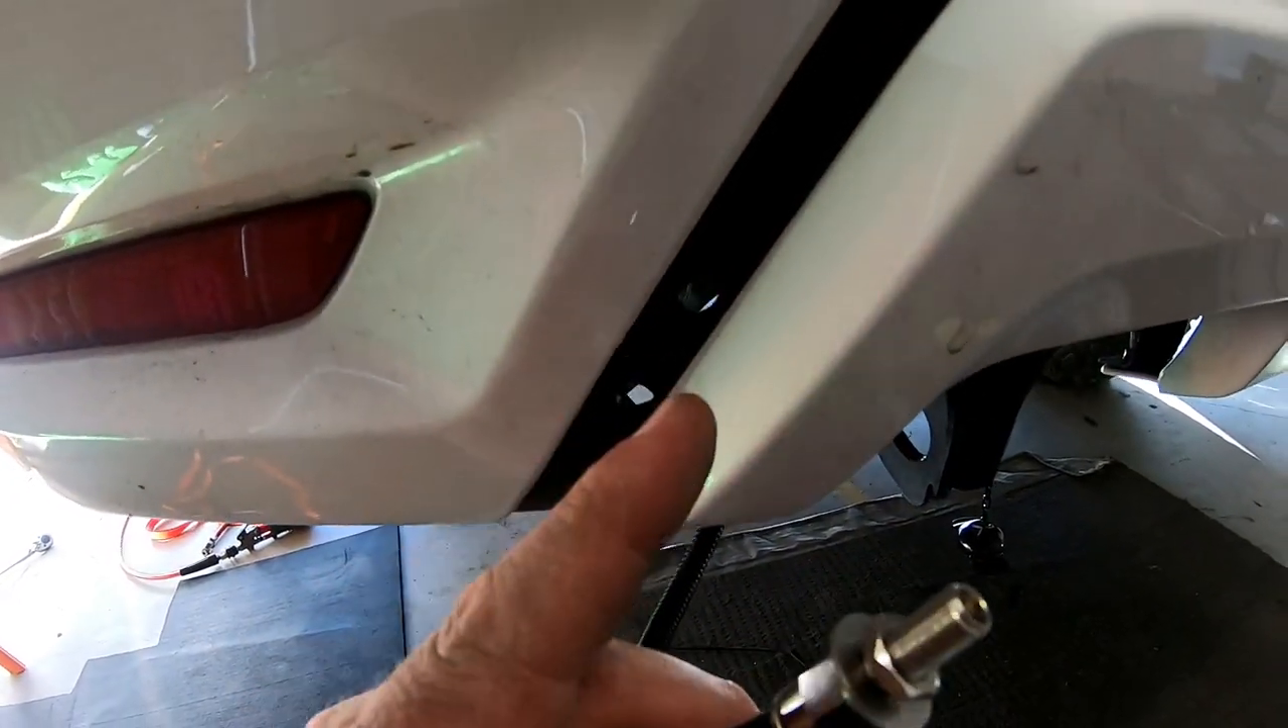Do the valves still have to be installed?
Yes.